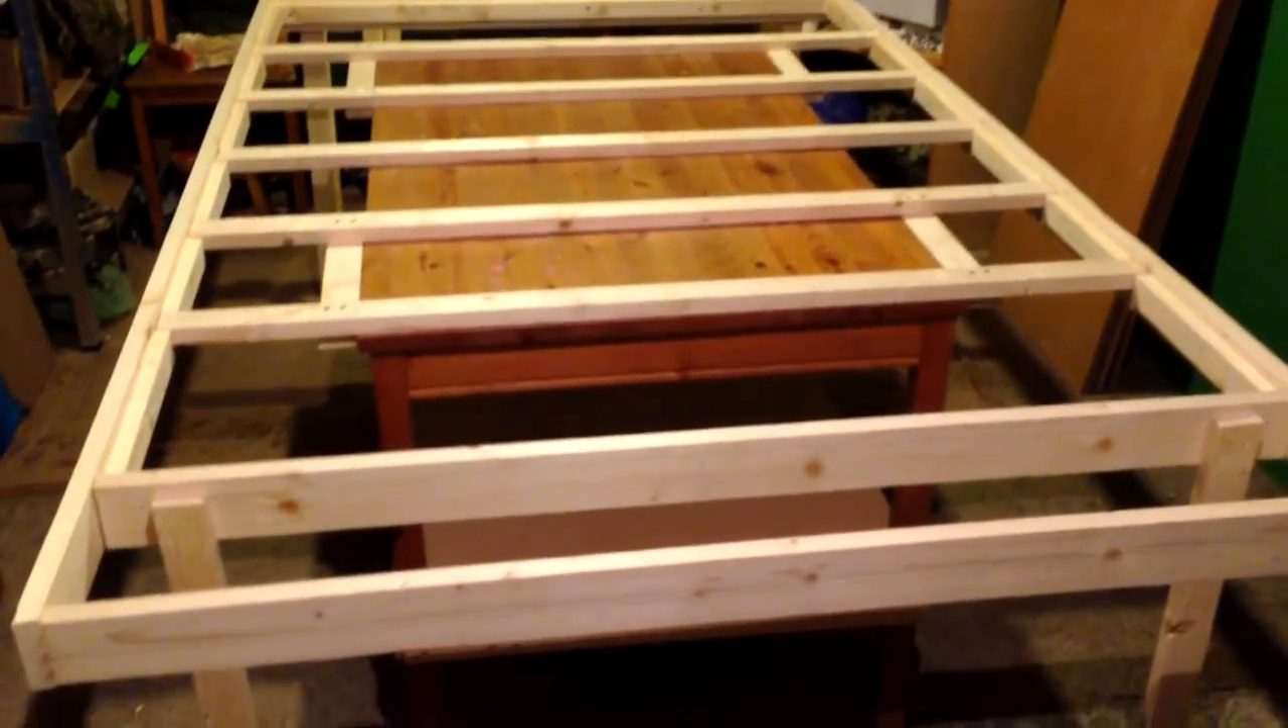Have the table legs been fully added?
Yes.